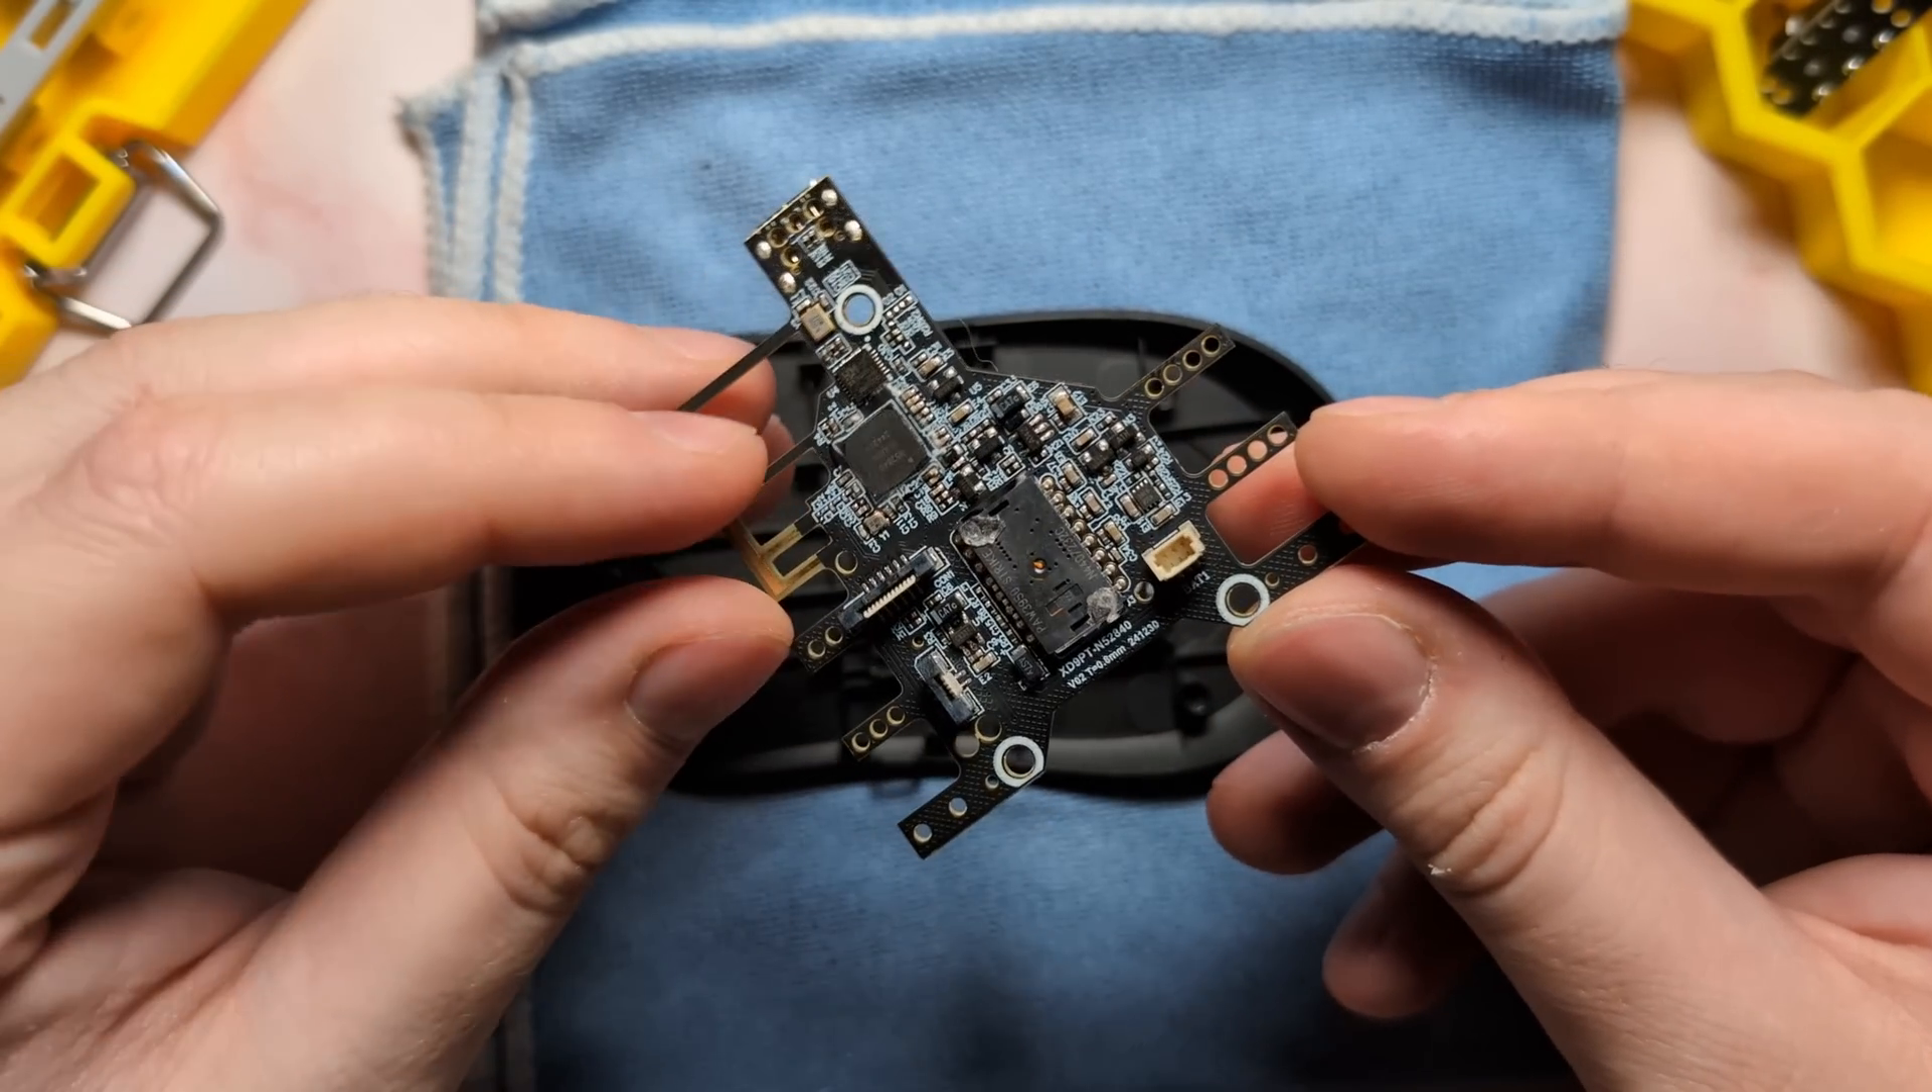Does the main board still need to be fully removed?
No.